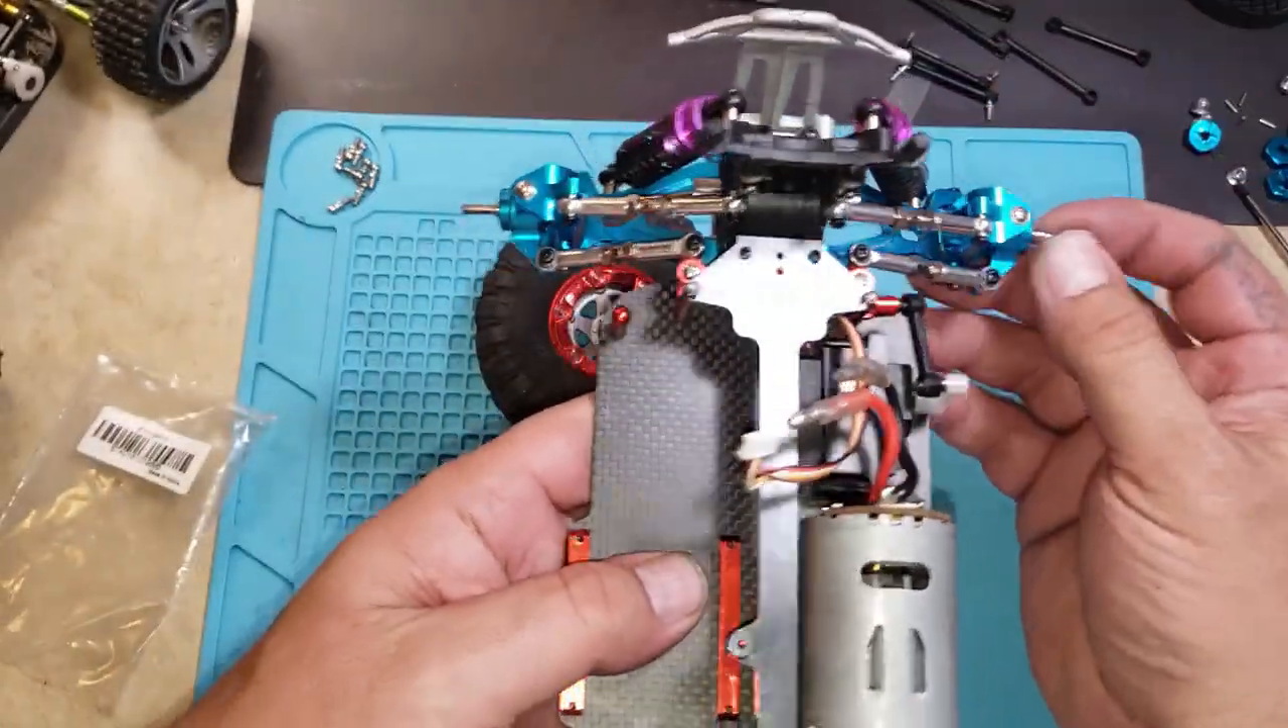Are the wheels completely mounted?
No.